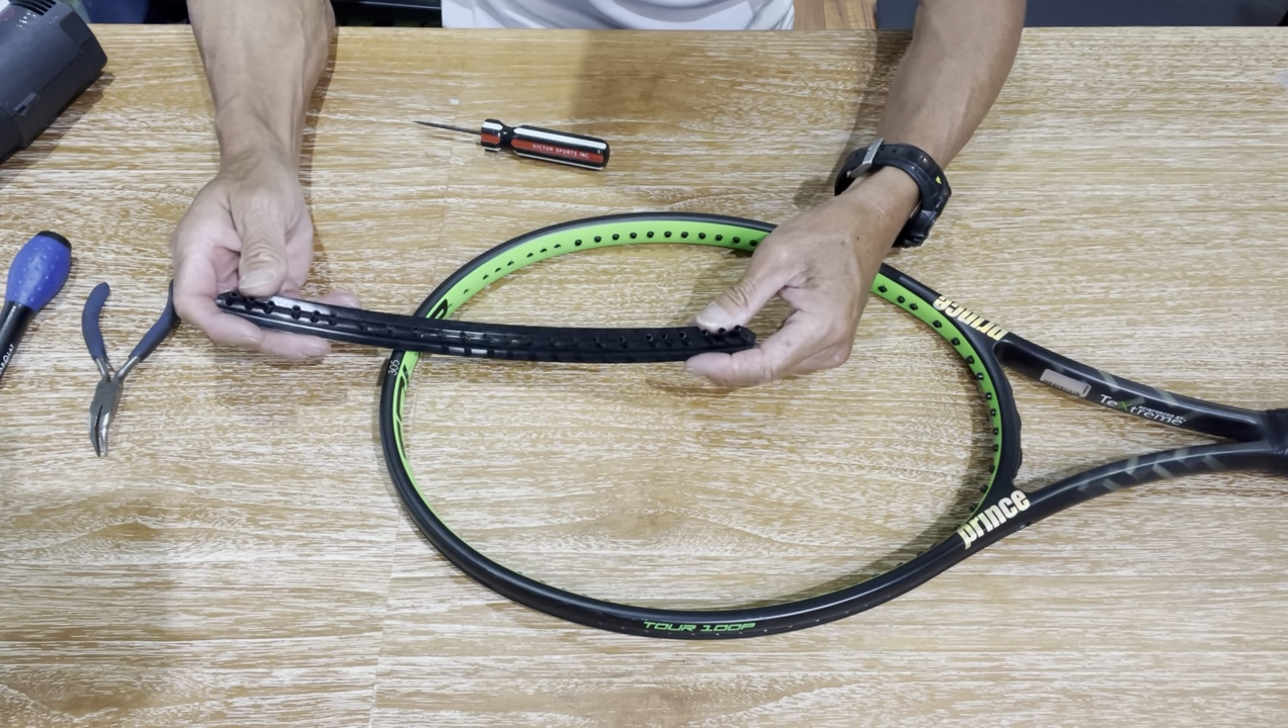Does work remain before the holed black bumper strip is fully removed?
No.